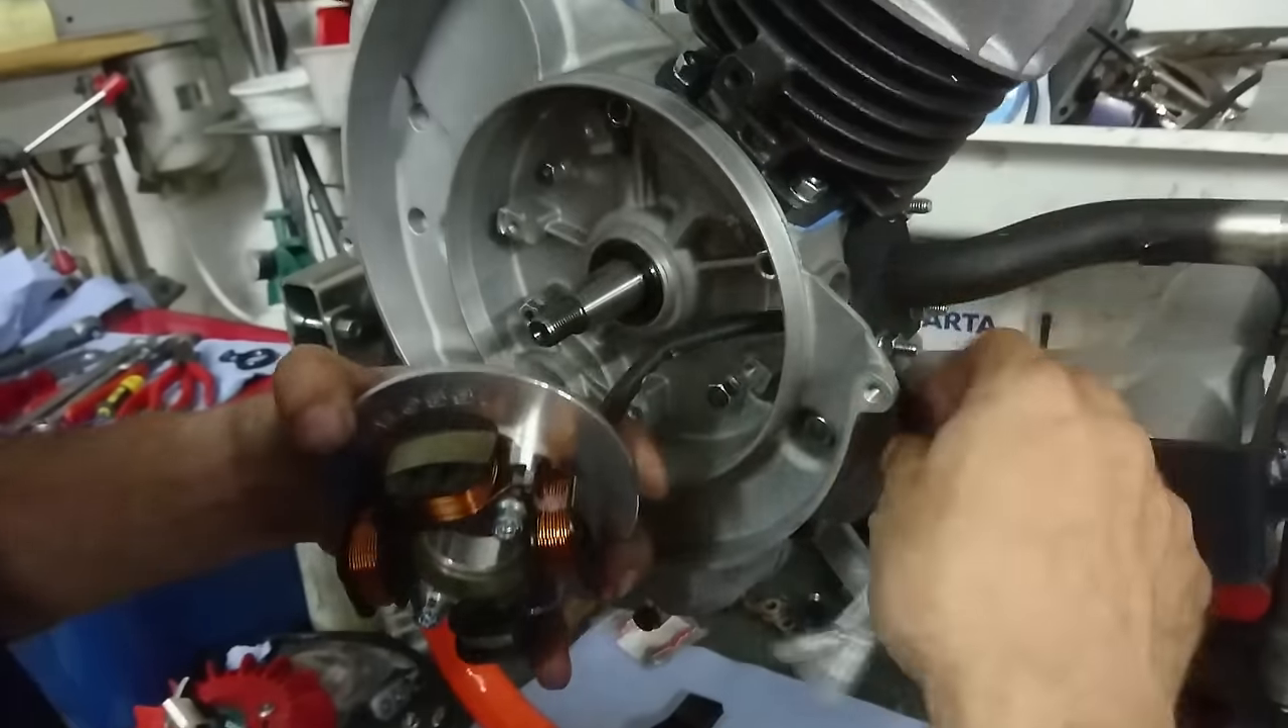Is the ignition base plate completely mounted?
No.